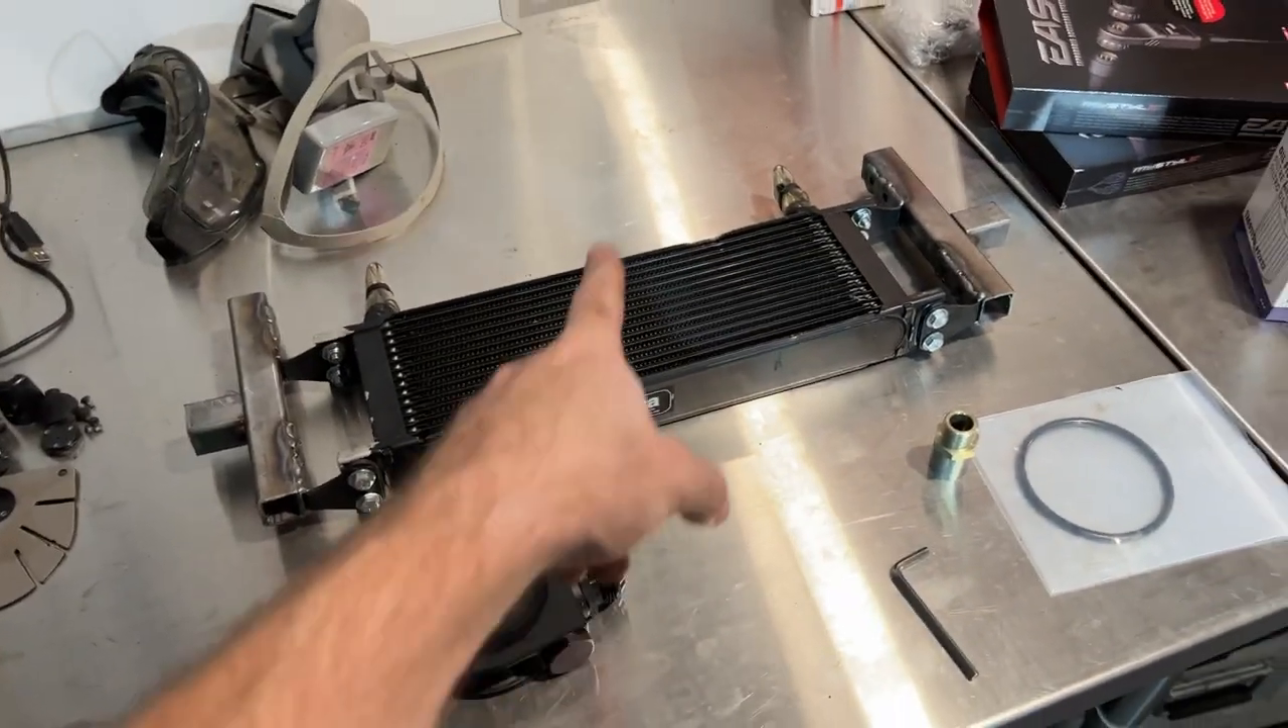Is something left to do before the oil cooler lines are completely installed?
Yes.